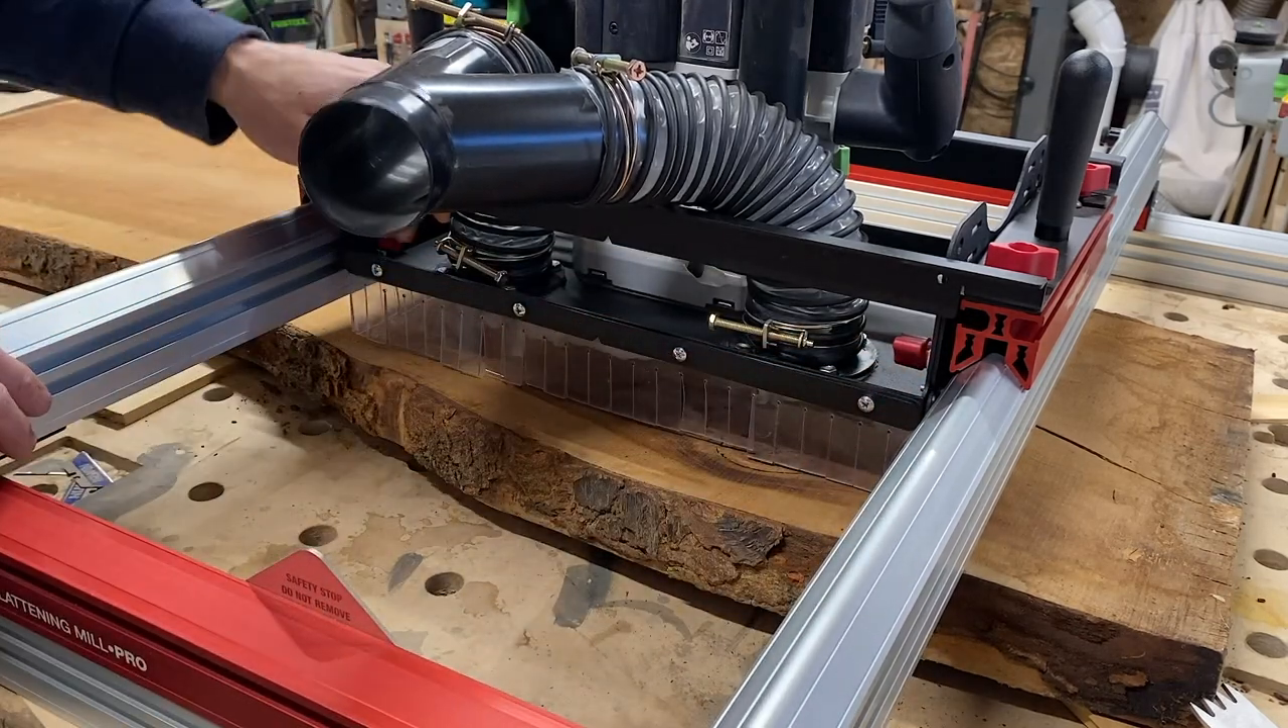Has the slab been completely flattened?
No.